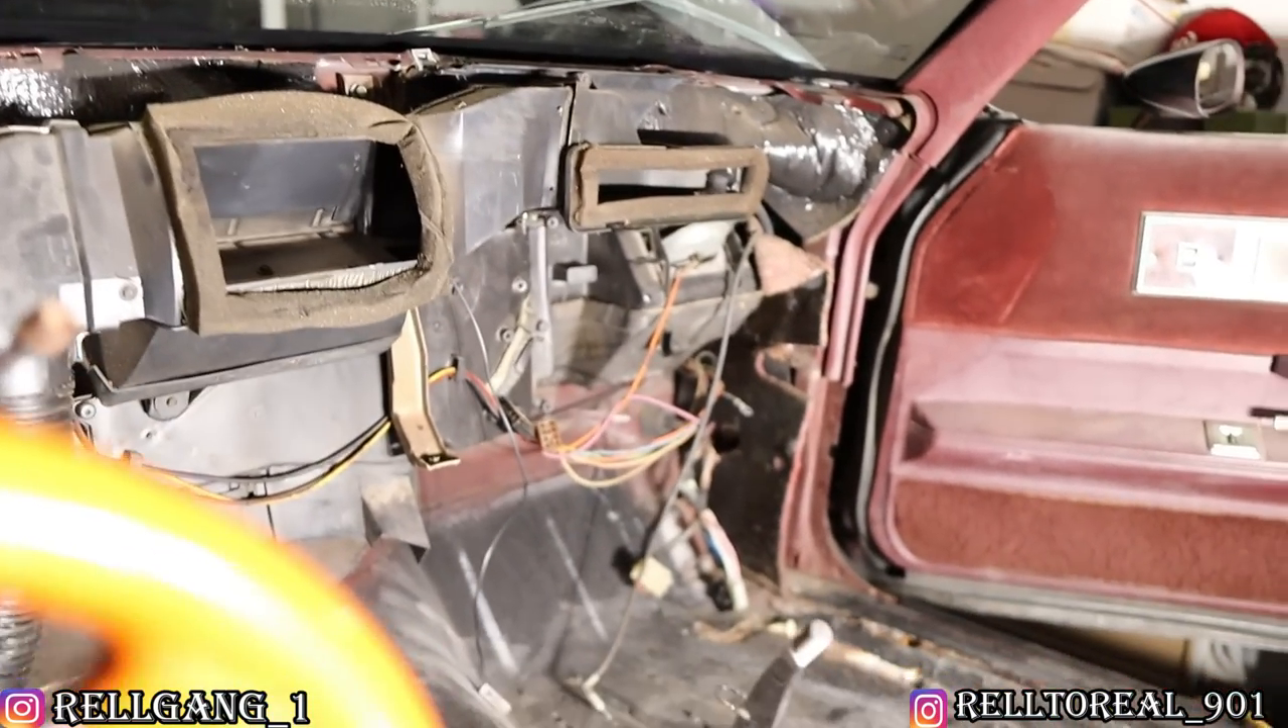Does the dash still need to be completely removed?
No.